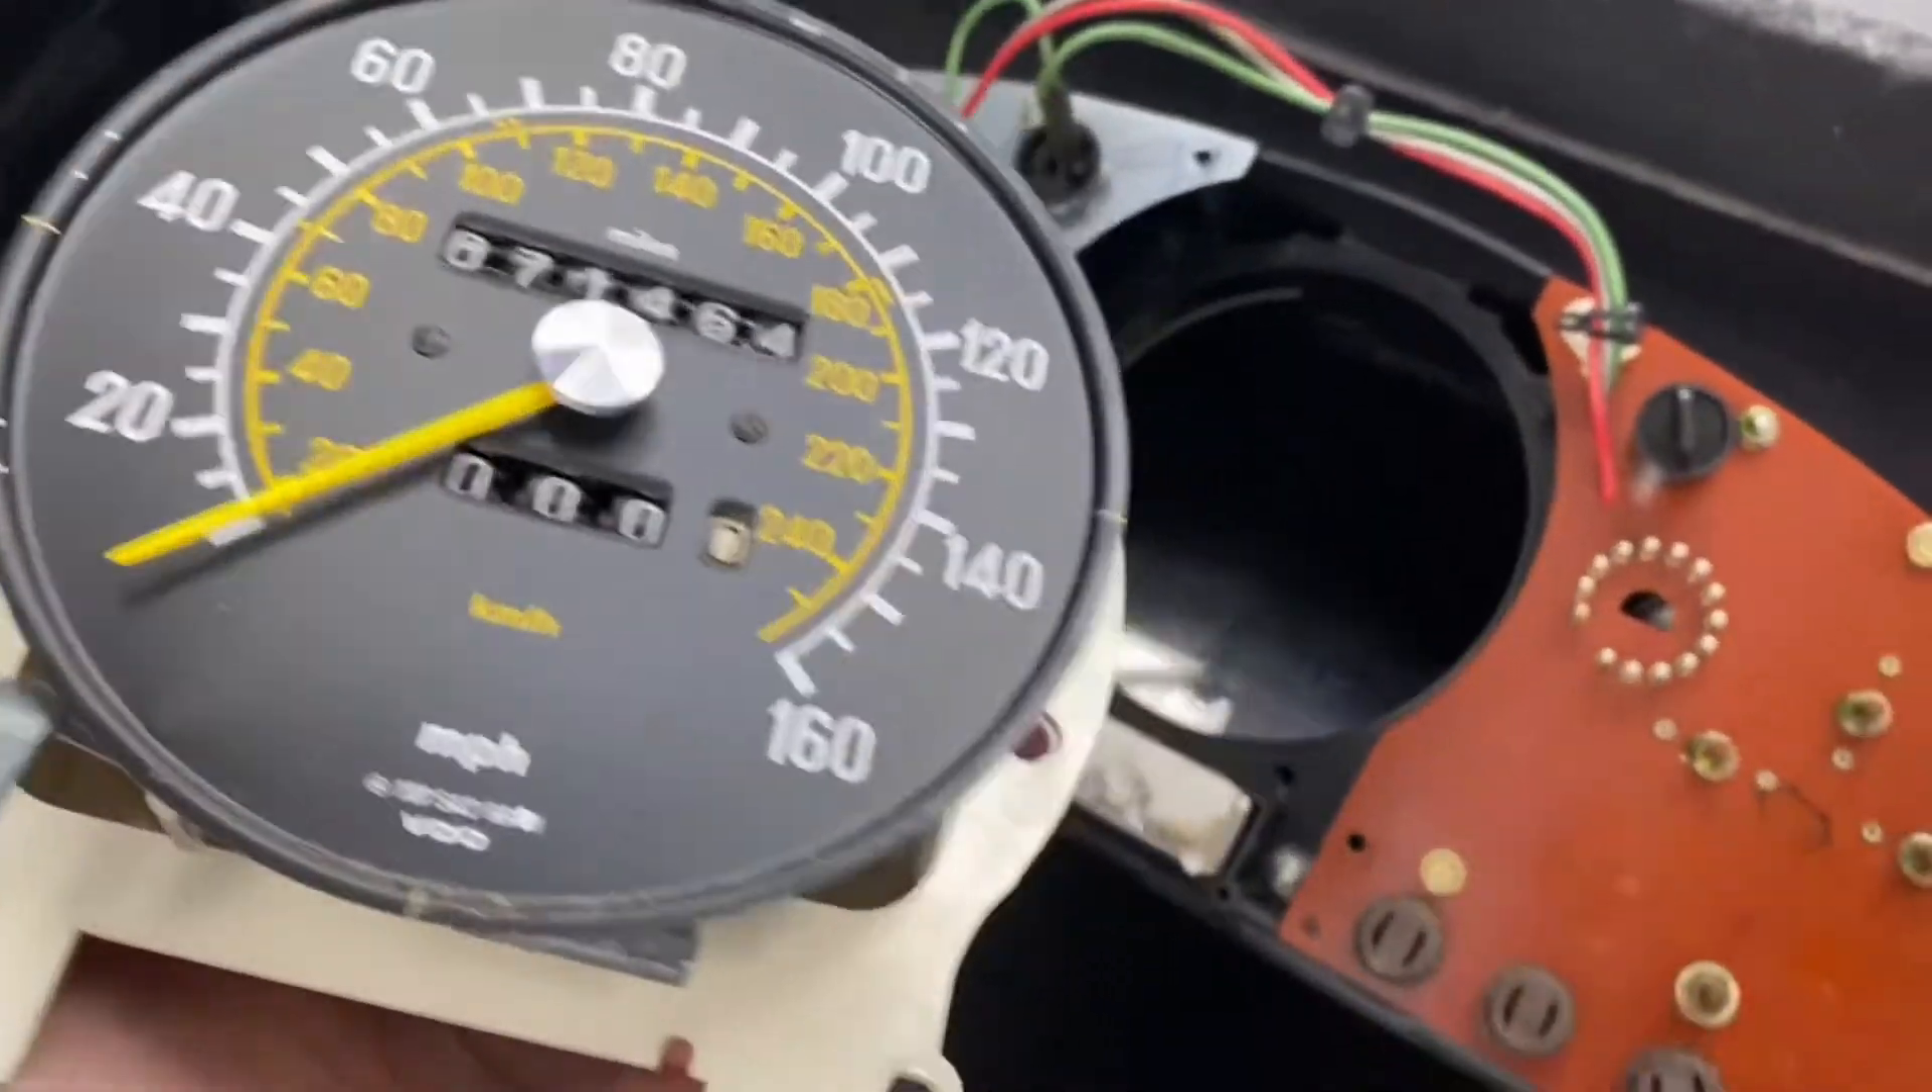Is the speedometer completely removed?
Yes.